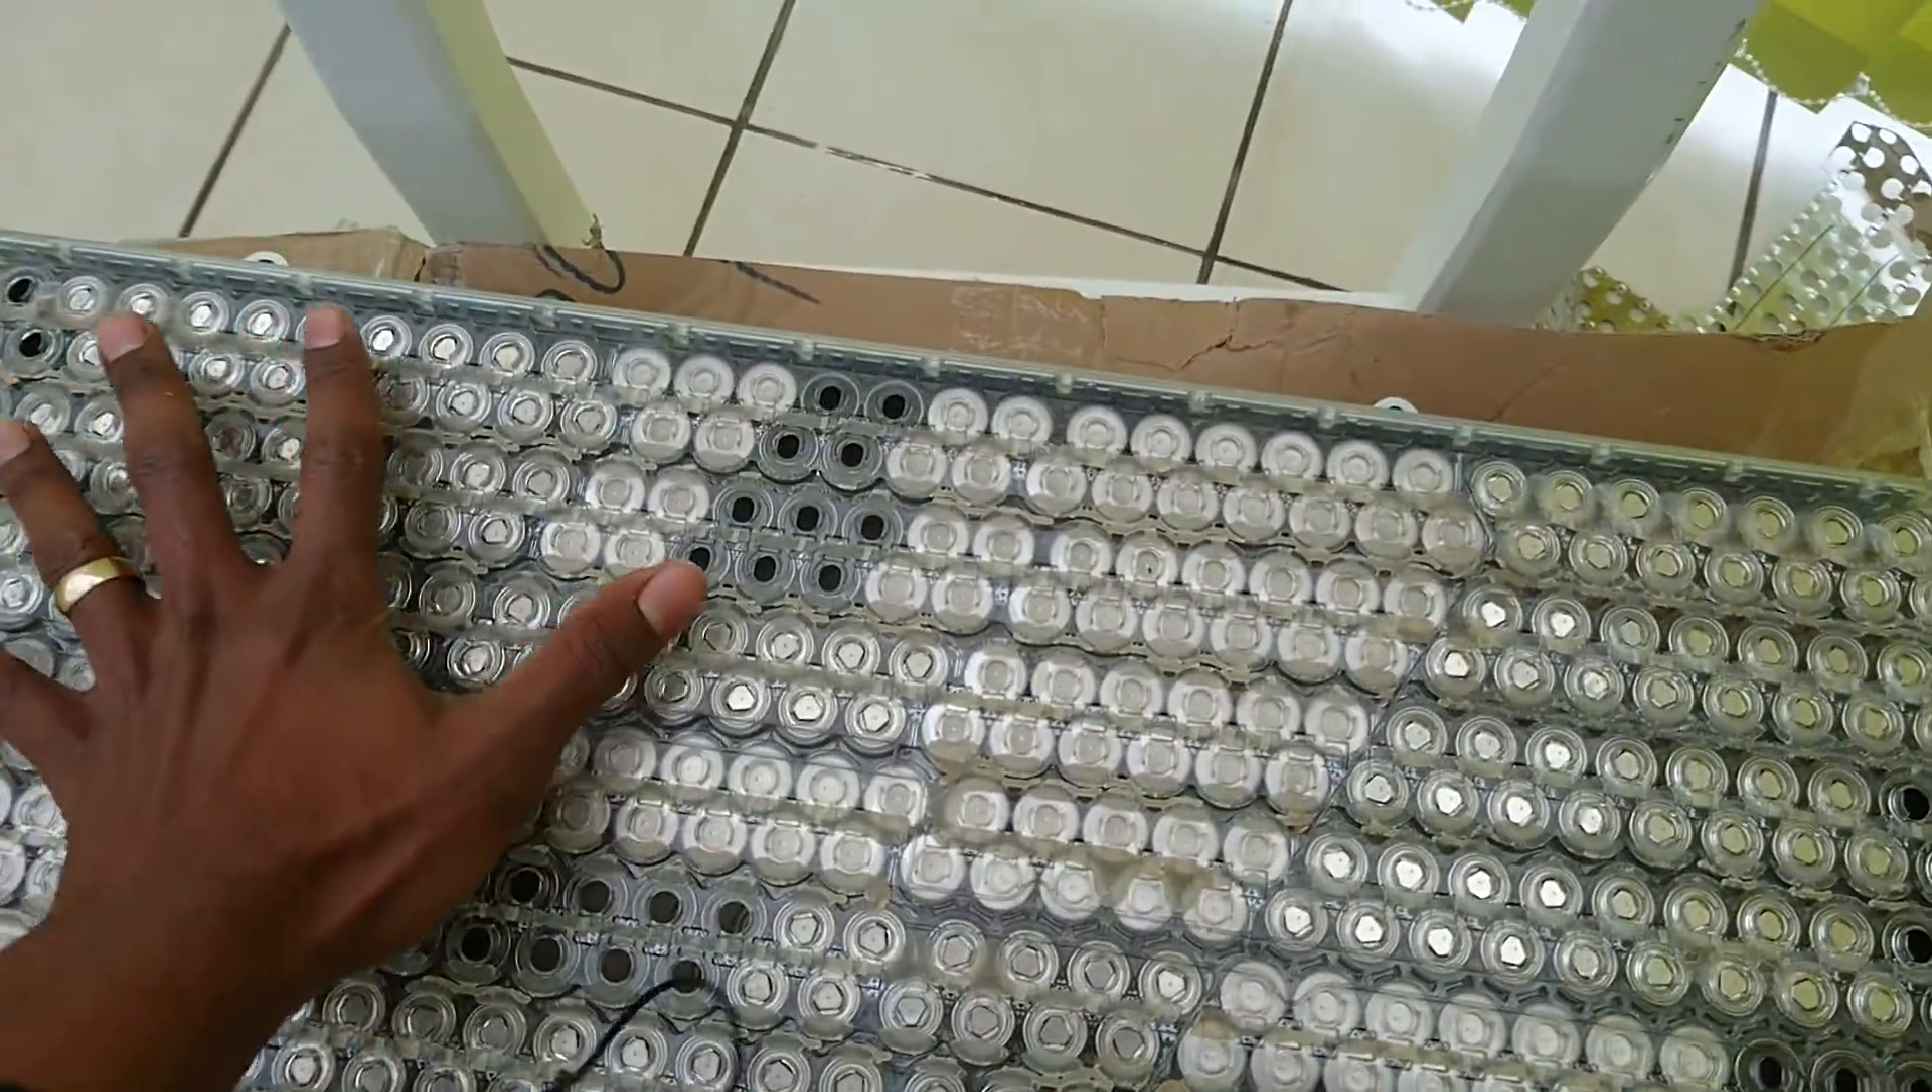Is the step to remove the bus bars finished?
Yes.